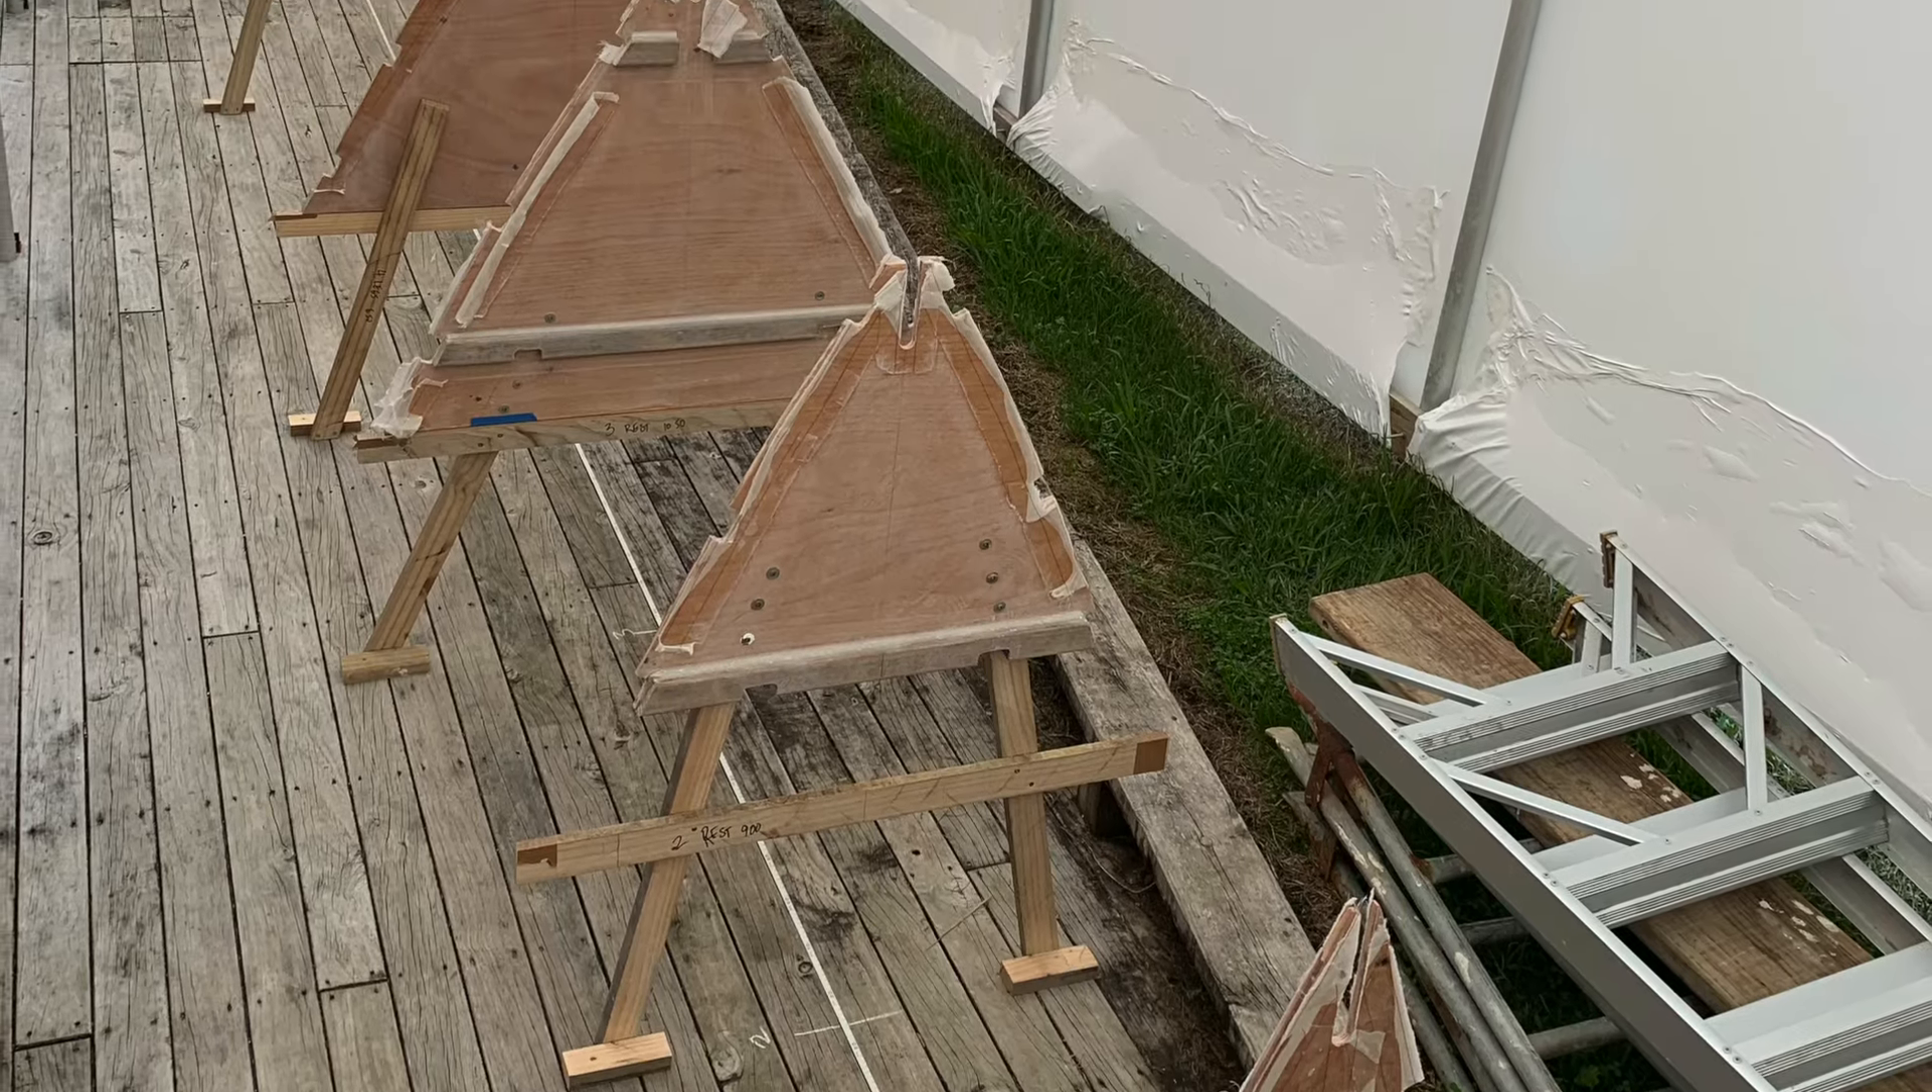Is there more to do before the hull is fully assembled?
Yes.